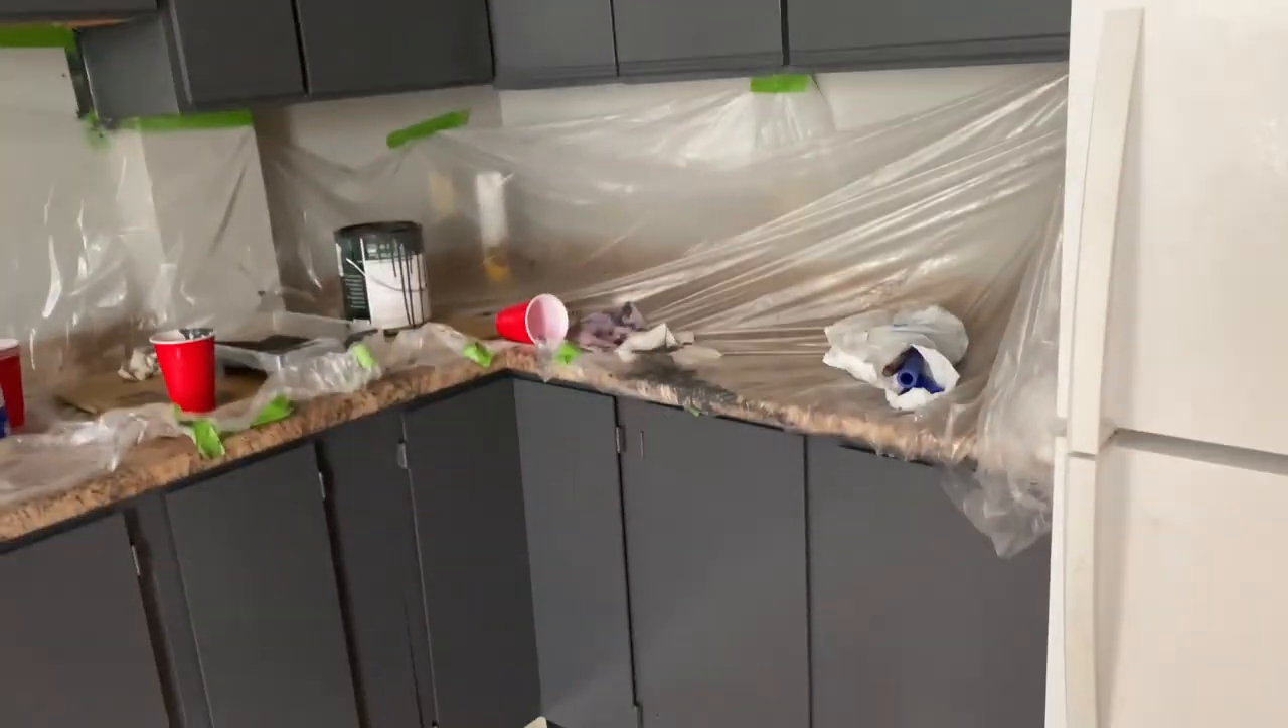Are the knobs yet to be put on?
Yes.